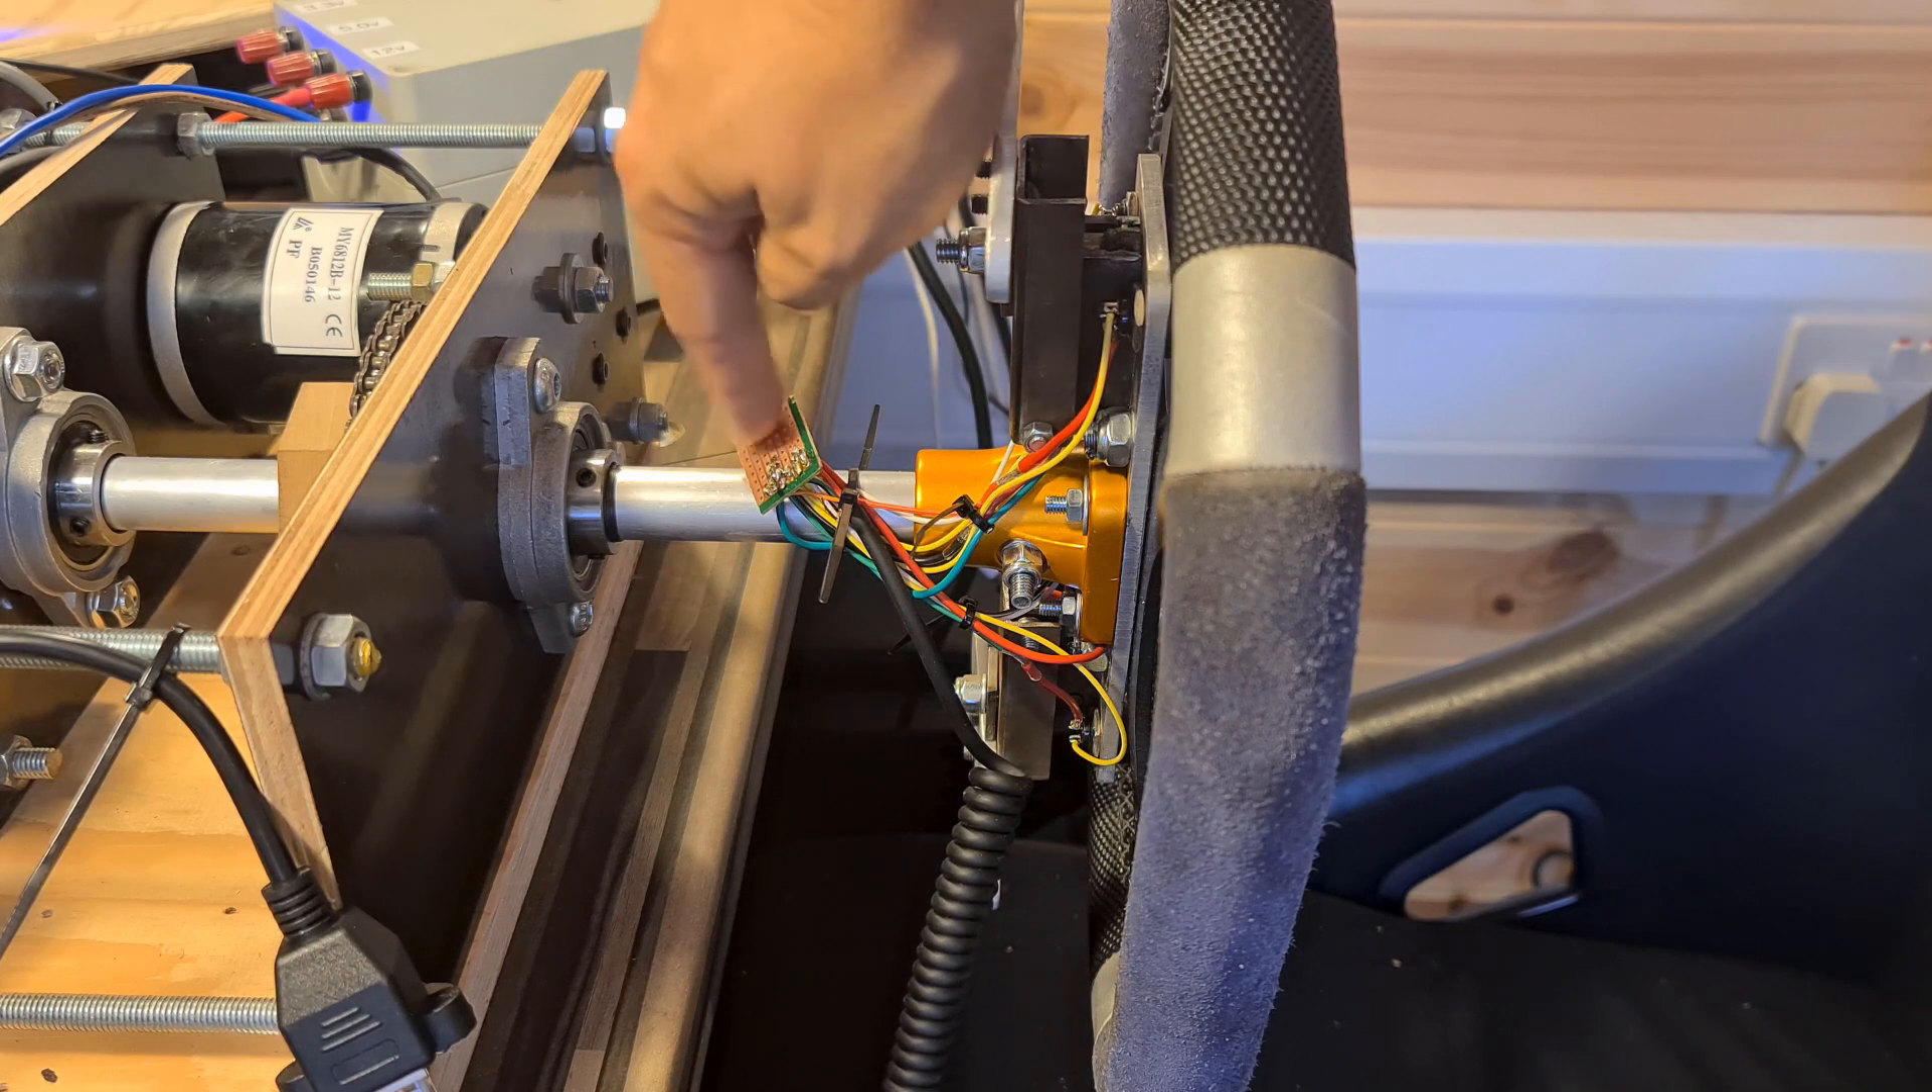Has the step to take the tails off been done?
No.